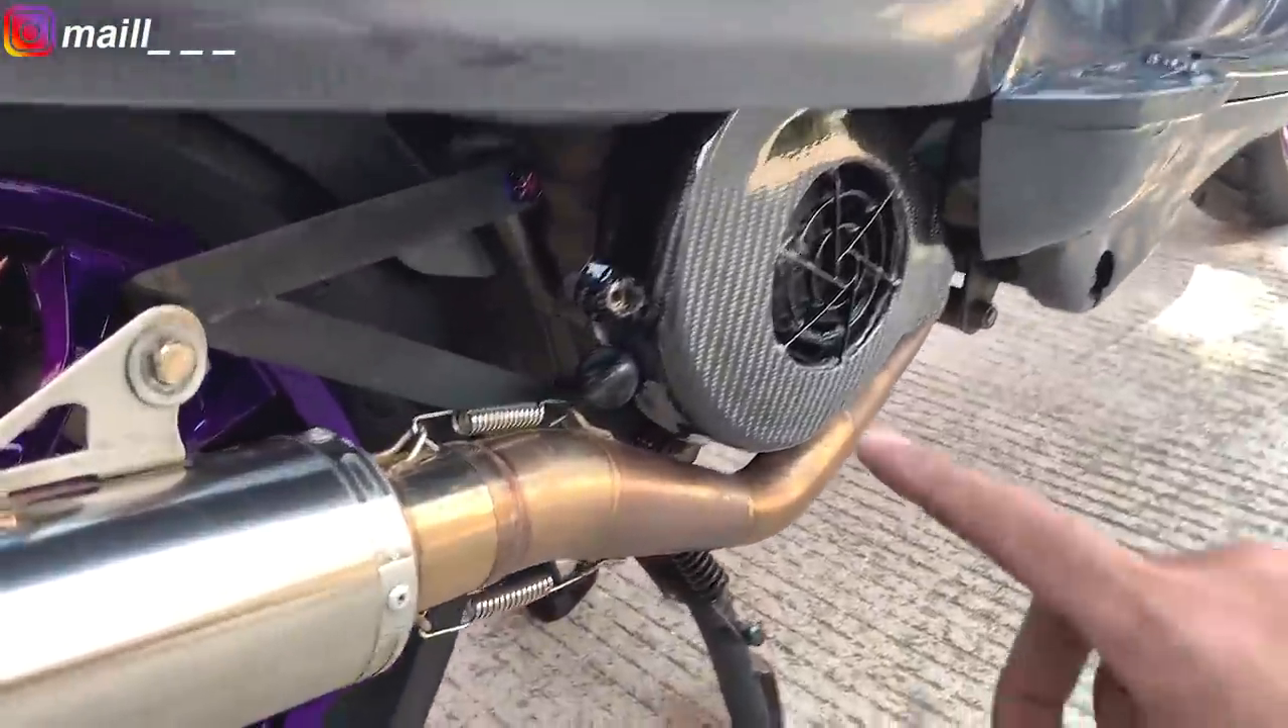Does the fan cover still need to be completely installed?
No.